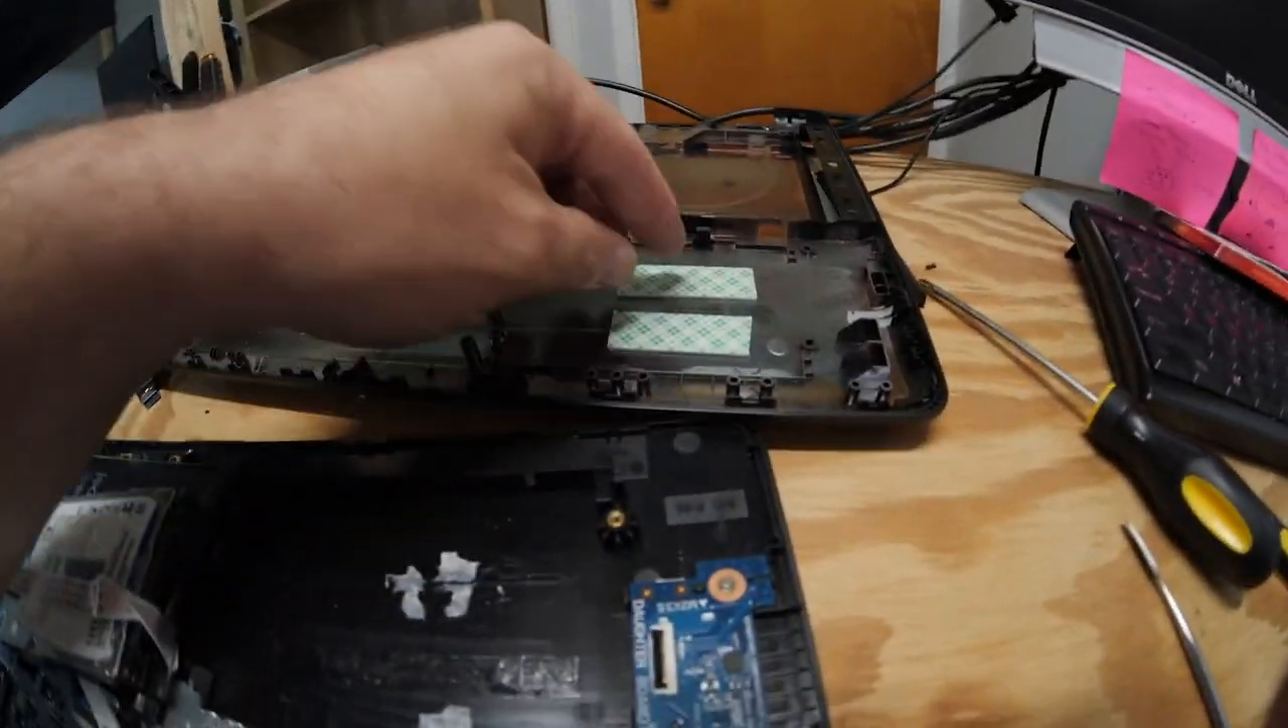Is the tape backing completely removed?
No.